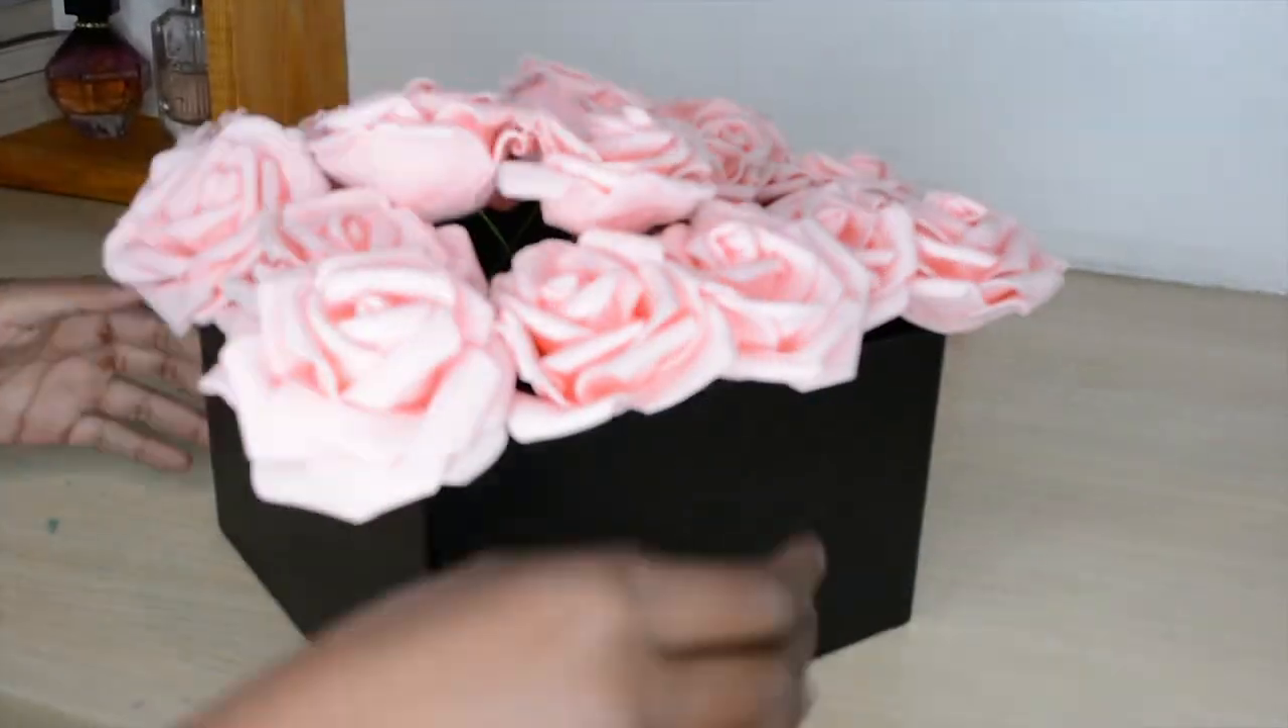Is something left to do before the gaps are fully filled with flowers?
Yes.